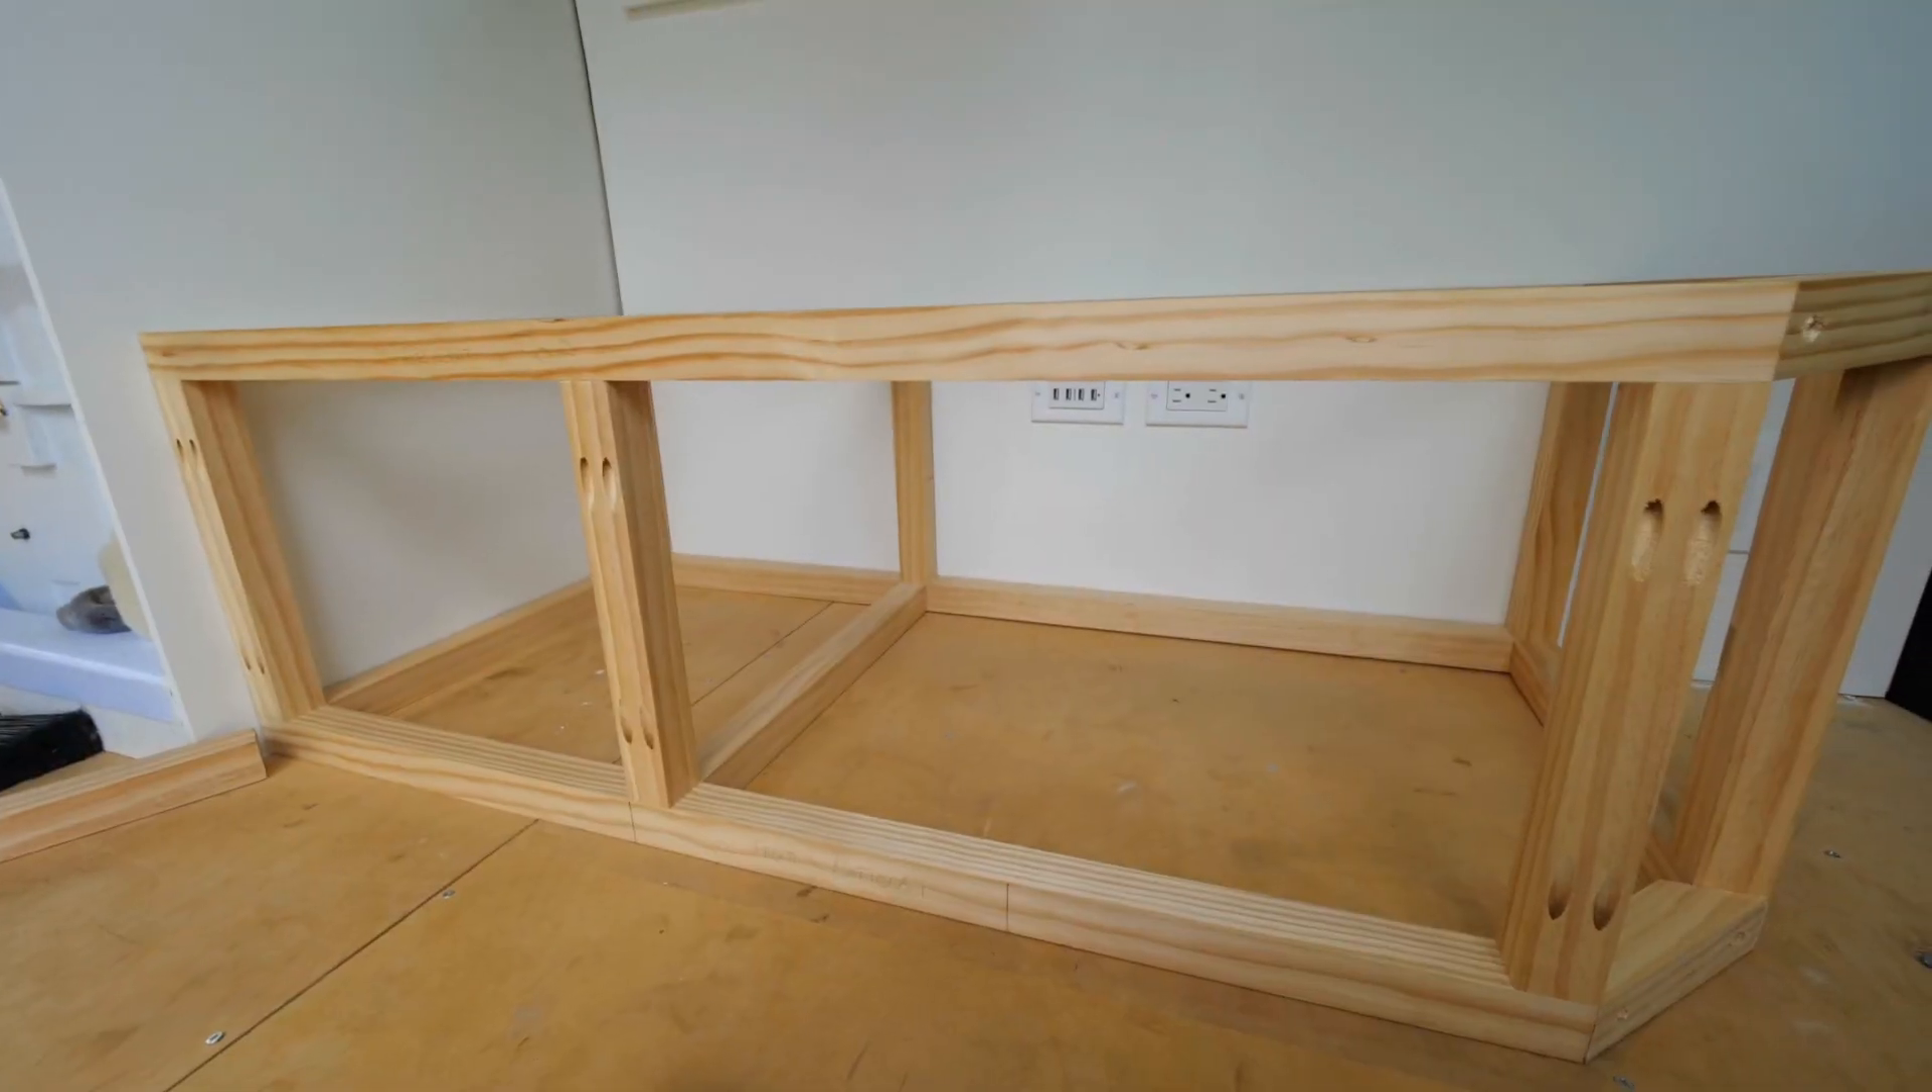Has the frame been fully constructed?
Yes.